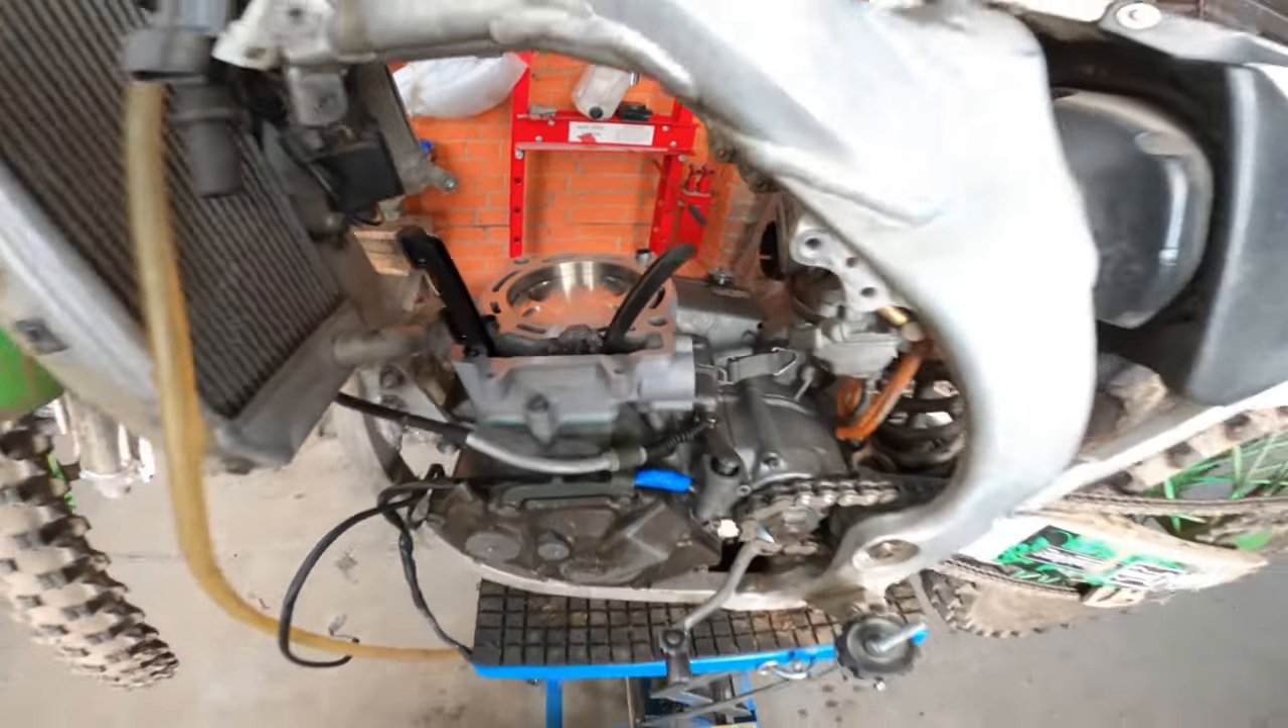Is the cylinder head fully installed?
No.